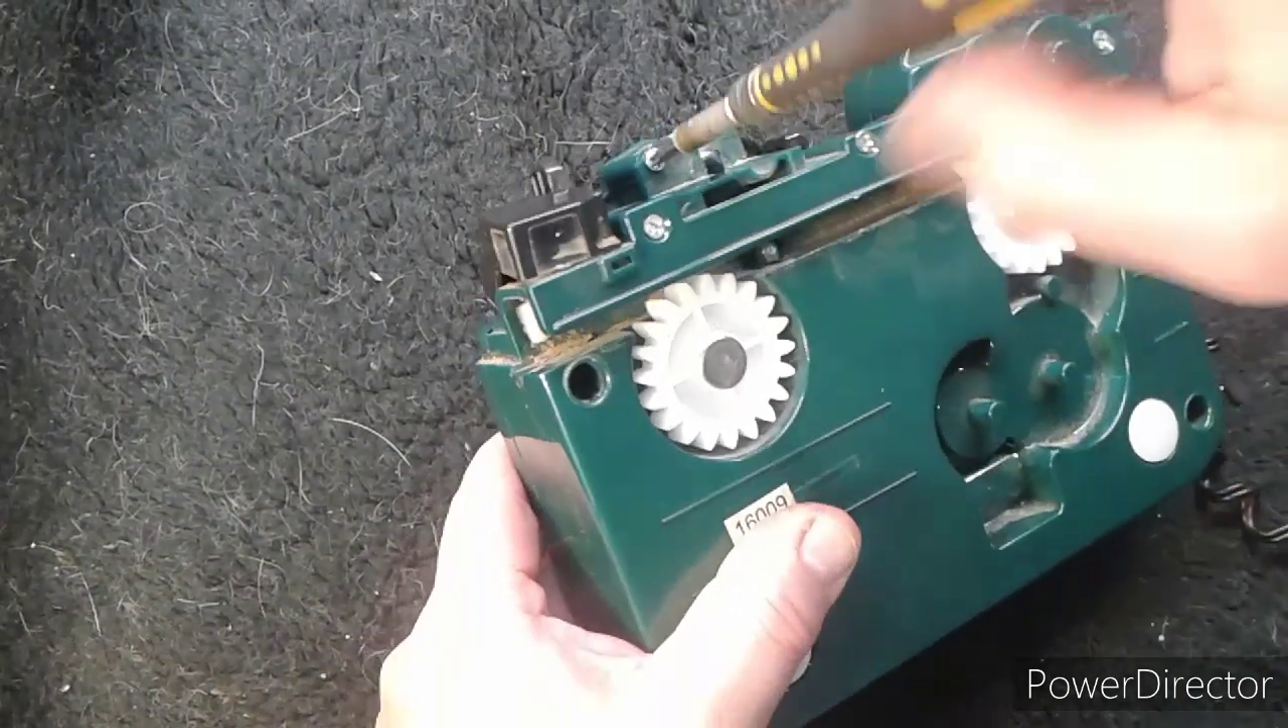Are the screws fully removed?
No.